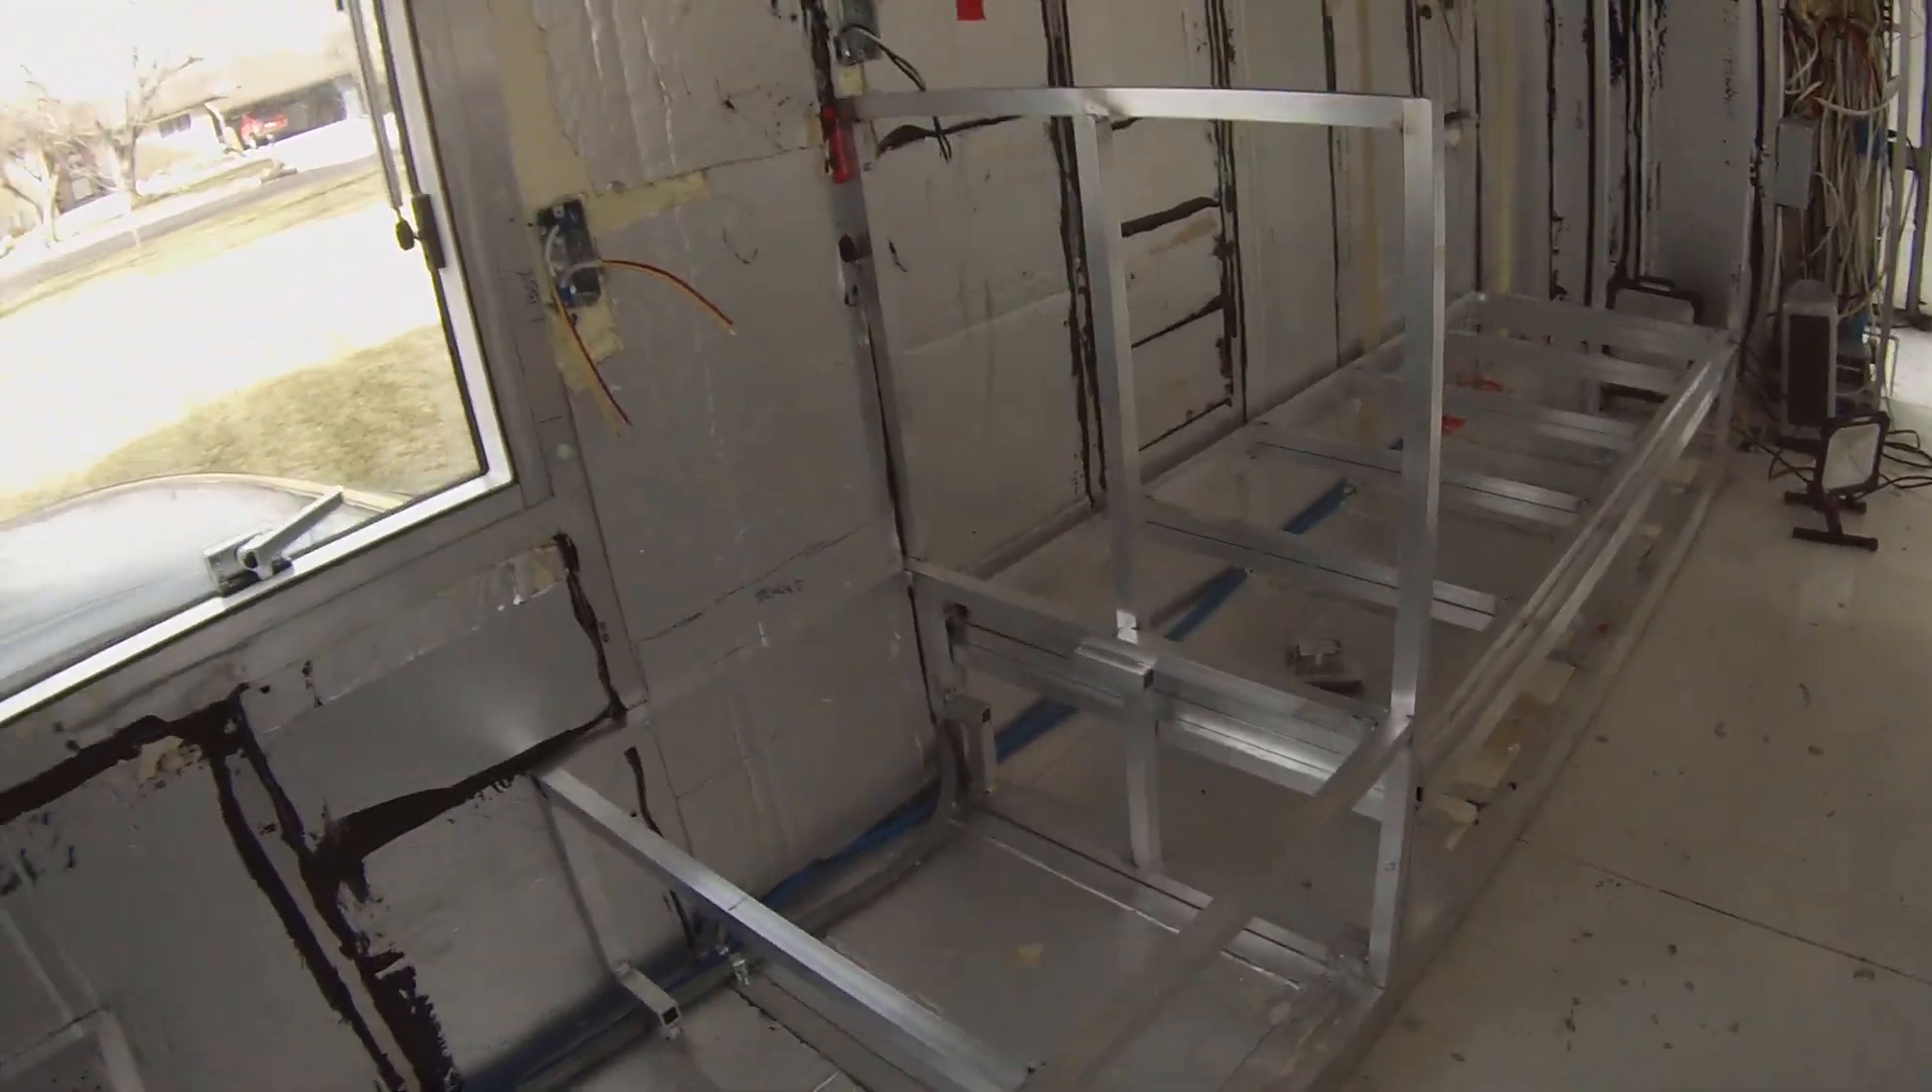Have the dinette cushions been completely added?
No.